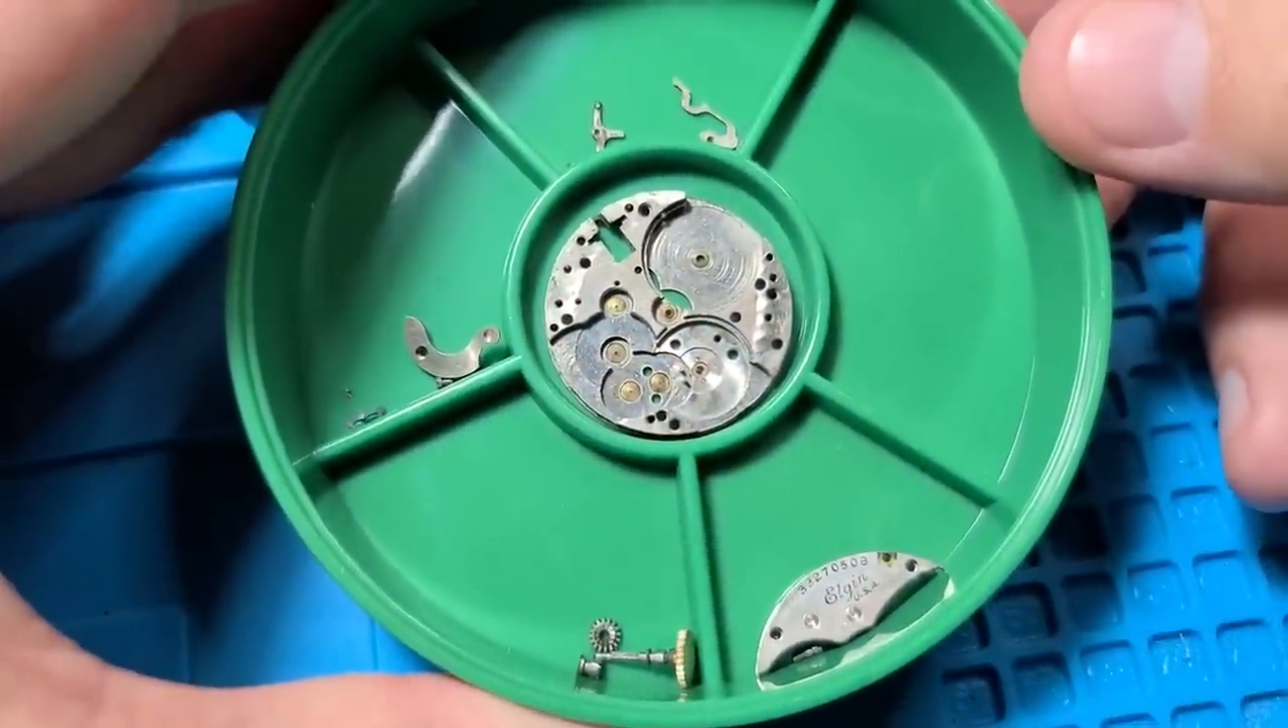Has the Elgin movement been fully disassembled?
Yes.